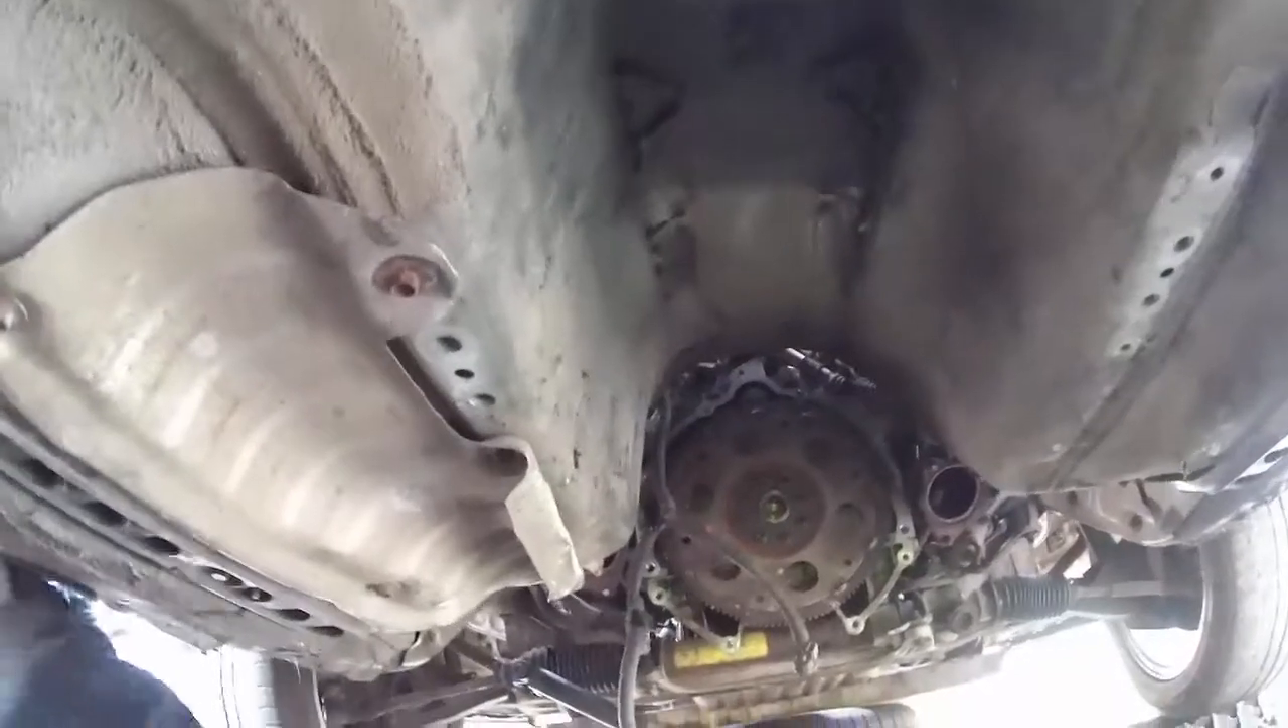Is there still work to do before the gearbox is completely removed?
No.